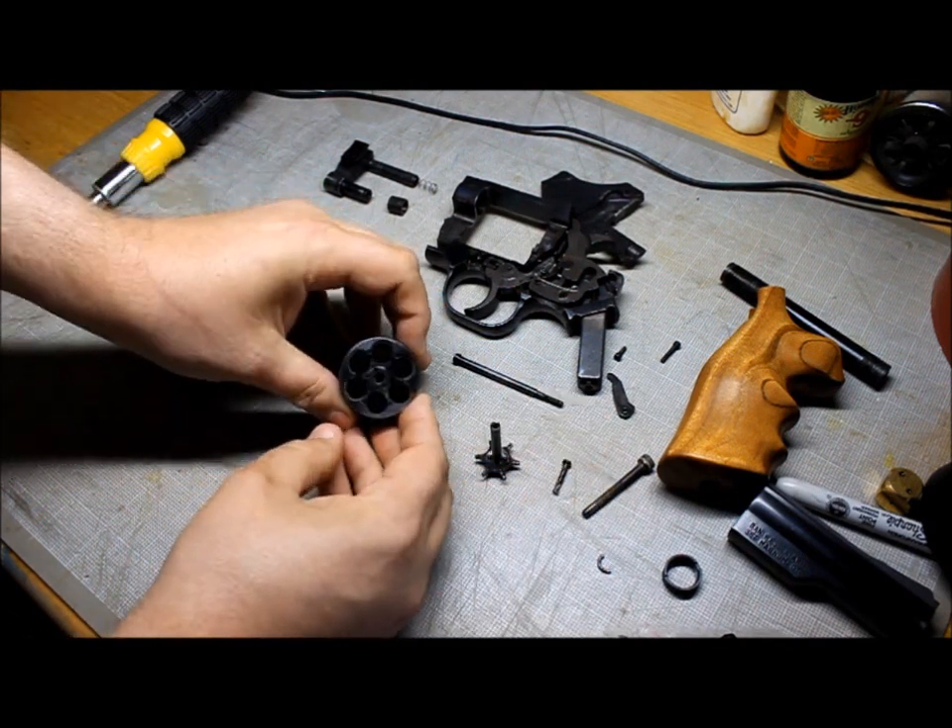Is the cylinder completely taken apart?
Yes.